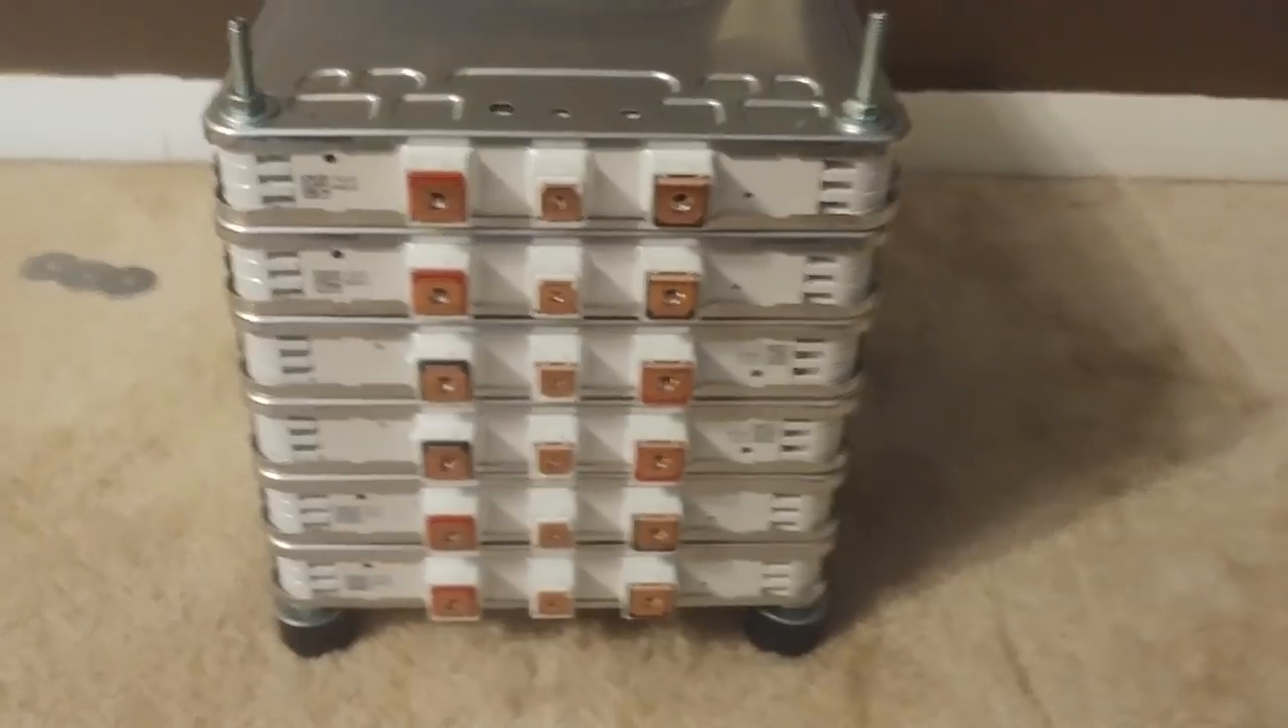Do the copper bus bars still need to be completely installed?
Yes.